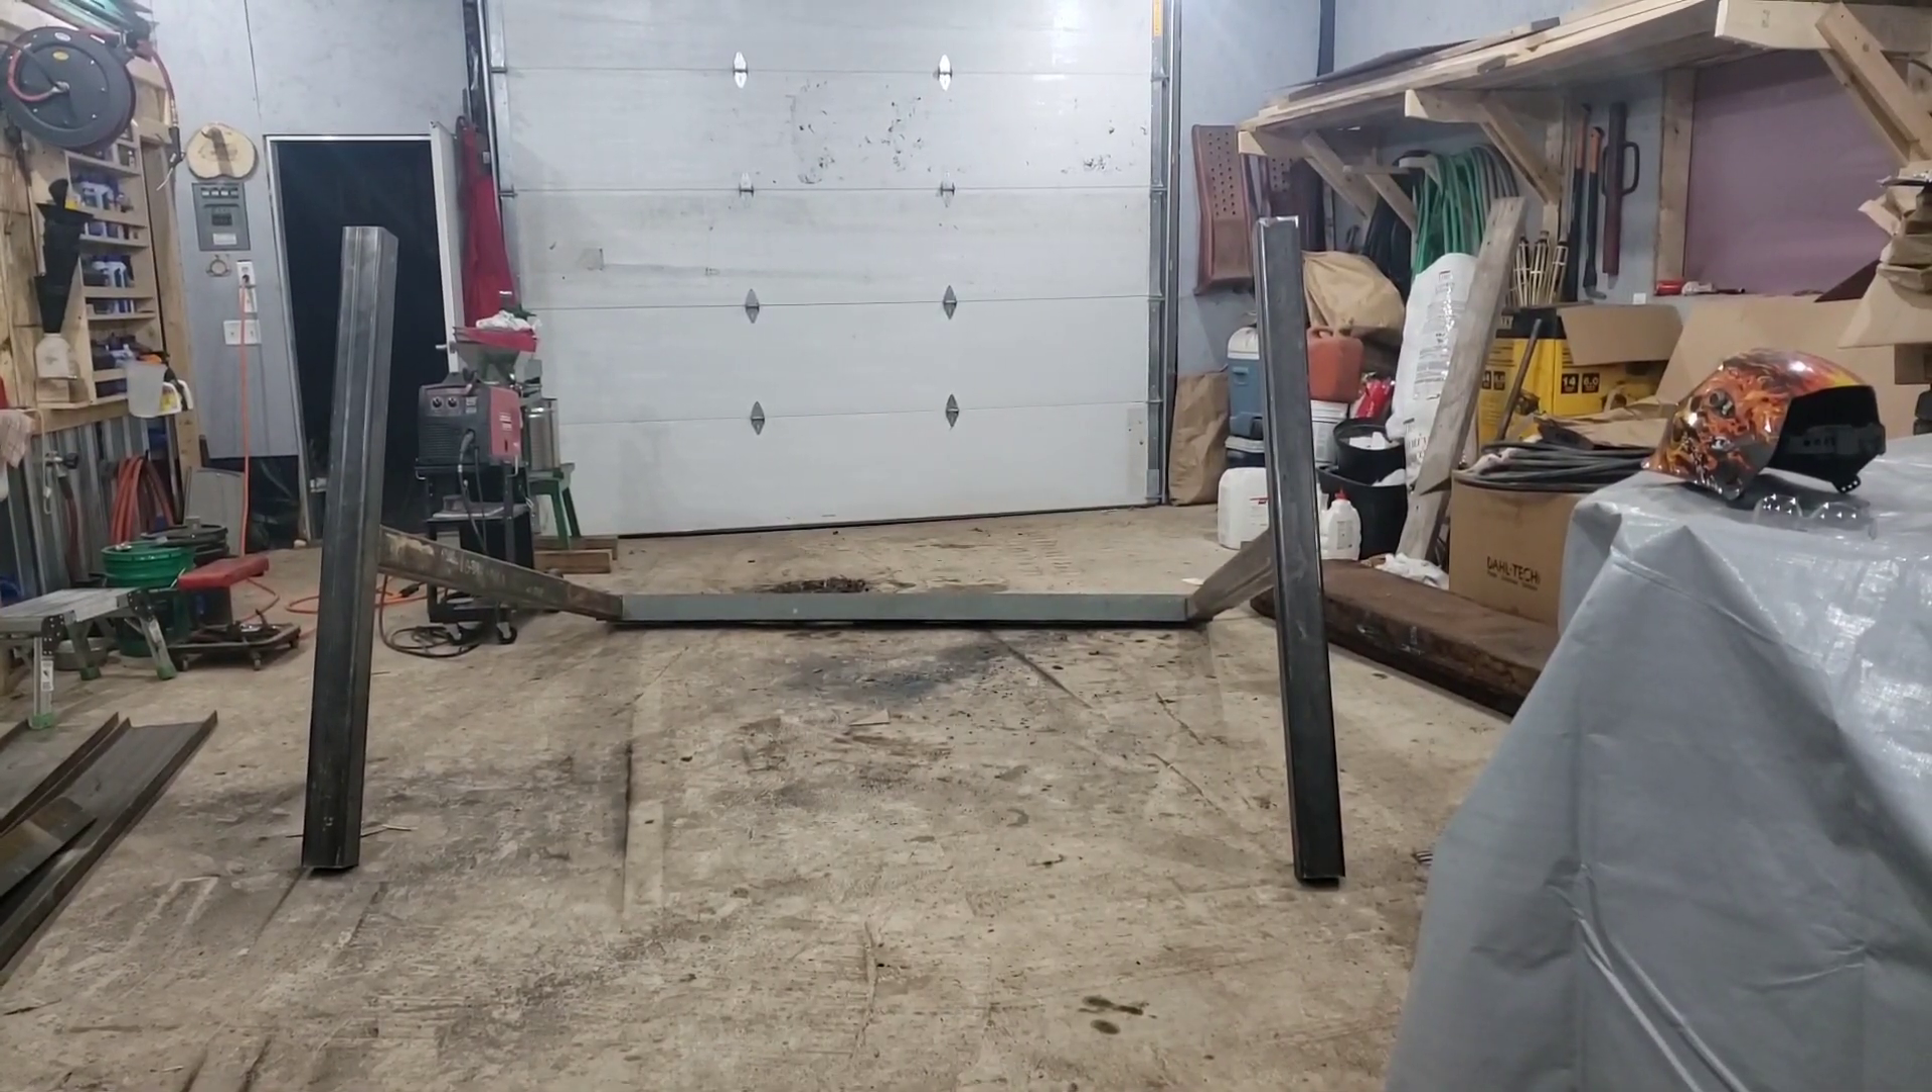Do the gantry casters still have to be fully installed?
Yes.